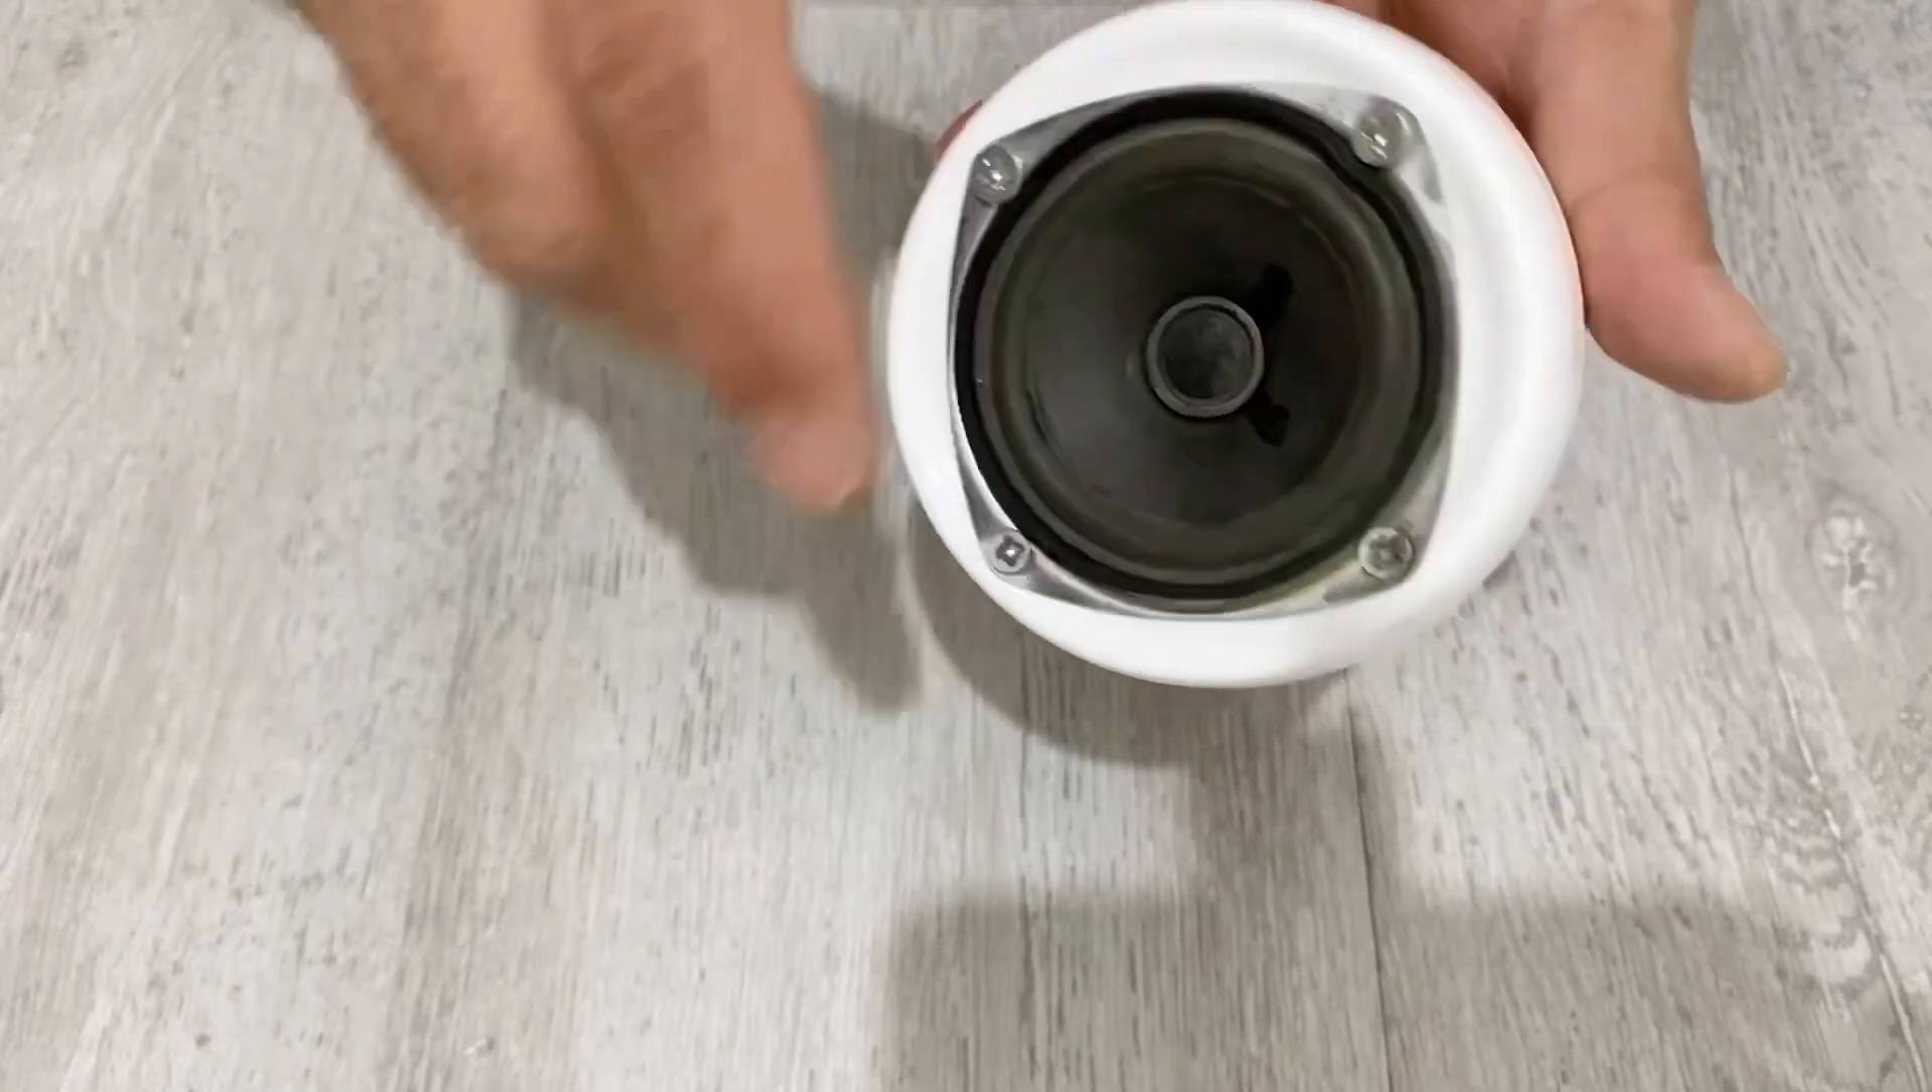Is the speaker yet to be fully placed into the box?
No.